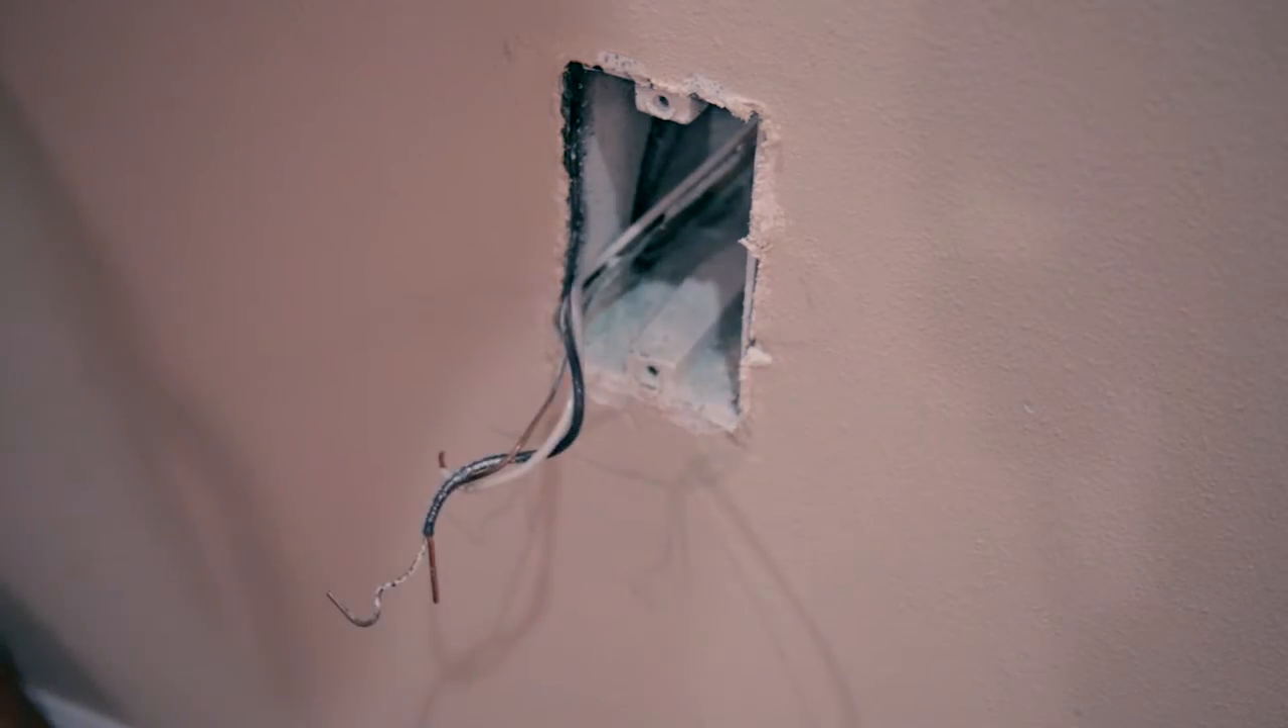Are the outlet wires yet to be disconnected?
No.